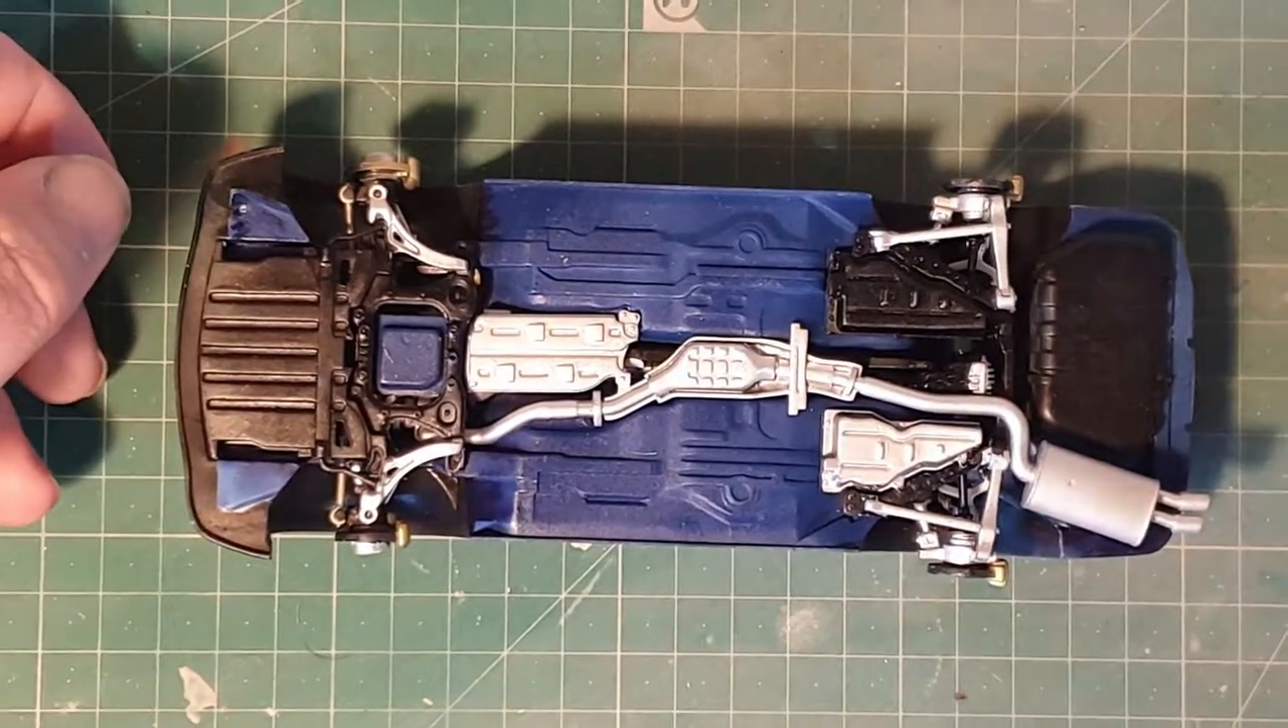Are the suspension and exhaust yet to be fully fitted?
No.